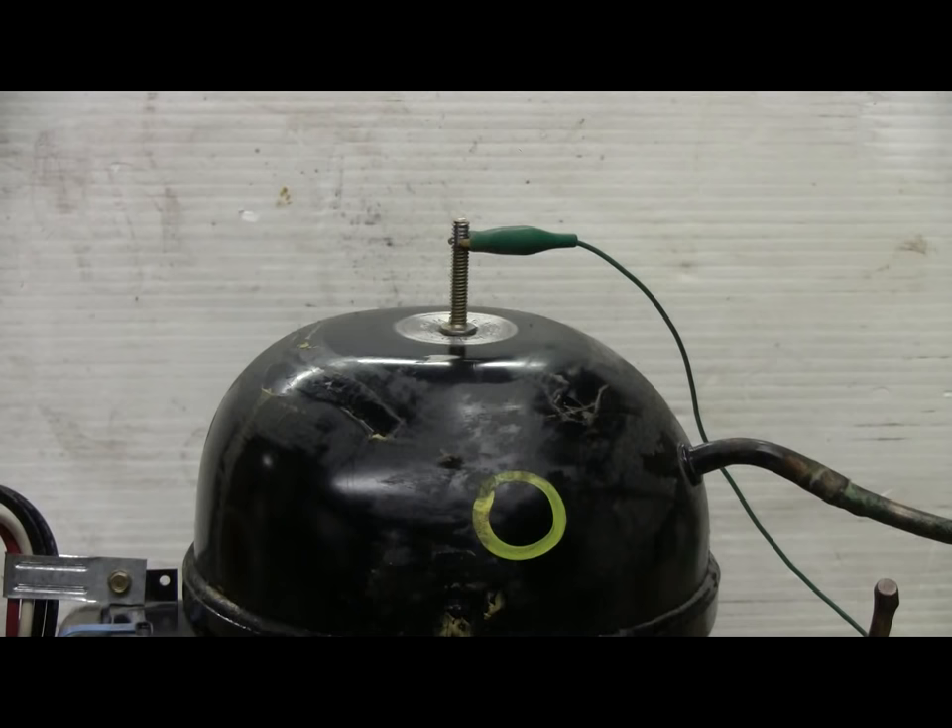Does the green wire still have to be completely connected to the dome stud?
No.